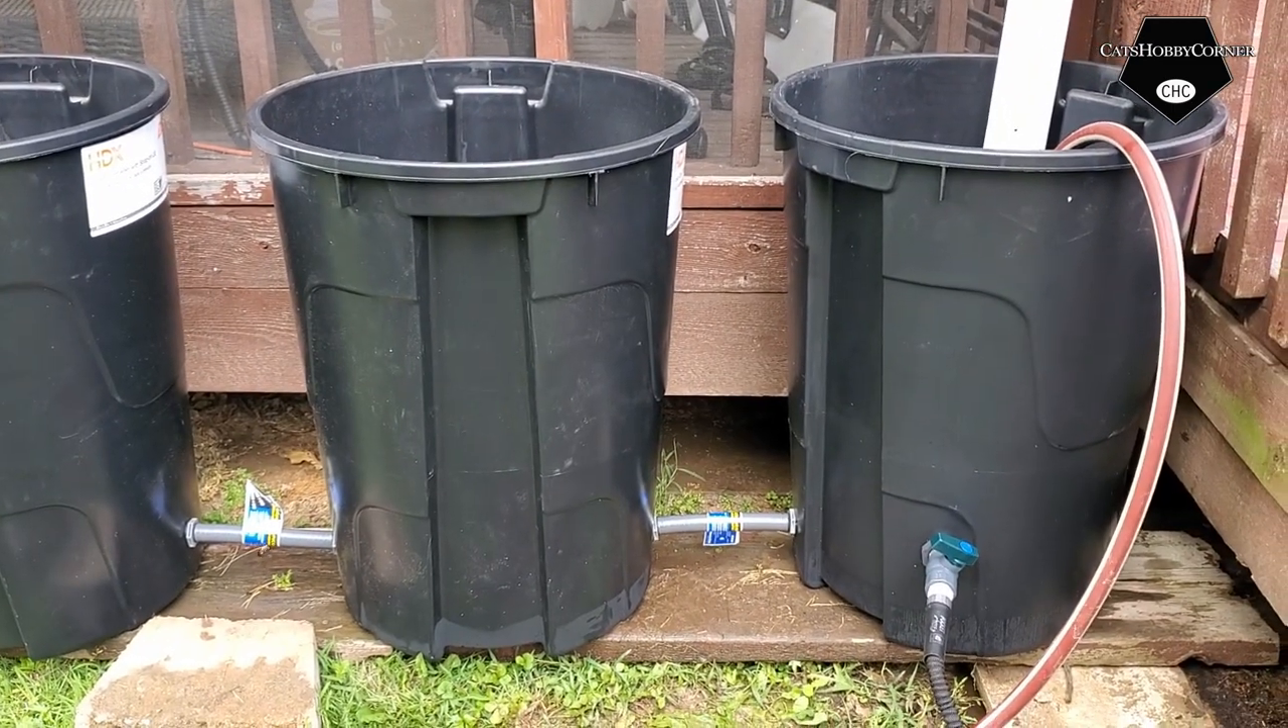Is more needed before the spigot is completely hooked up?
No.